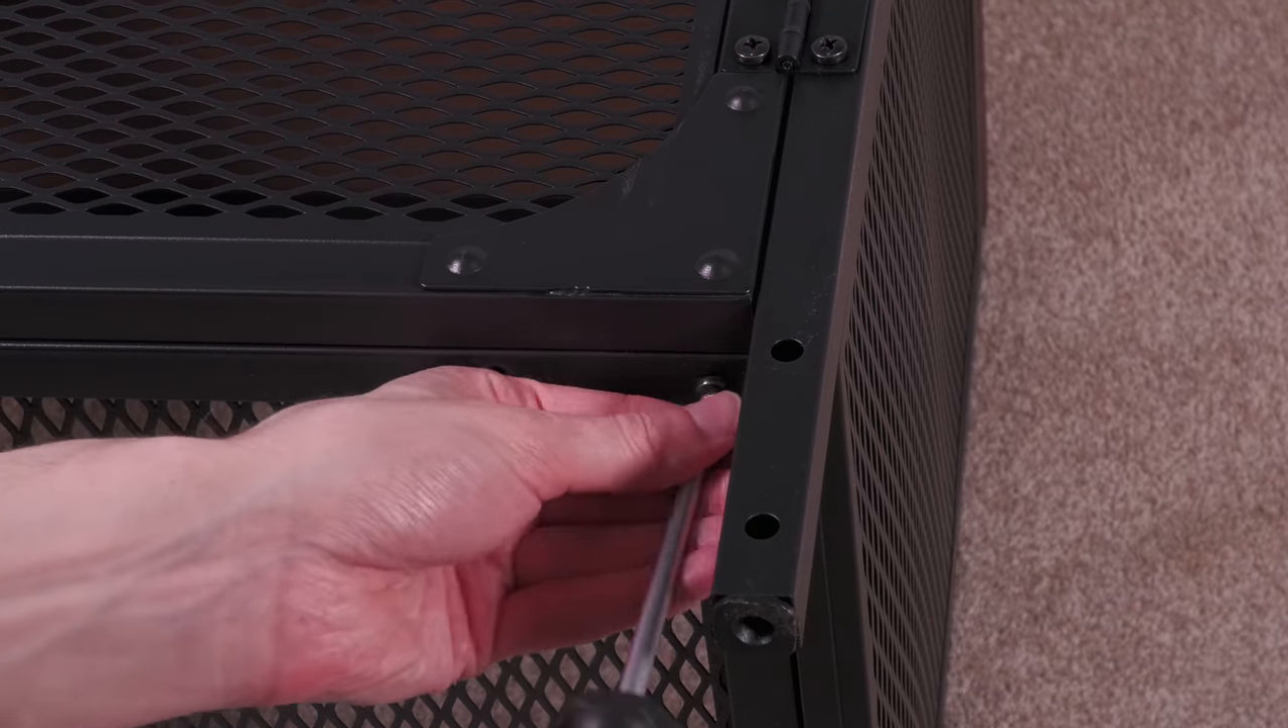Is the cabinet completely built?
No.